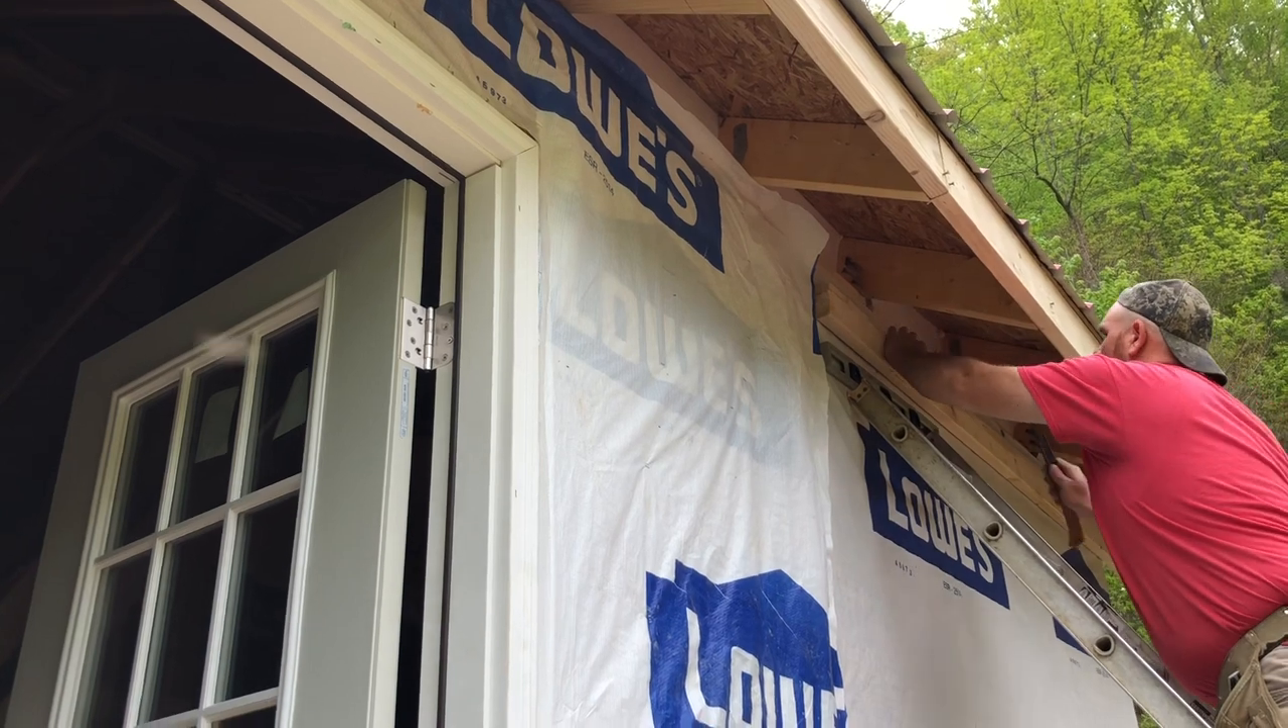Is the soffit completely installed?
No.